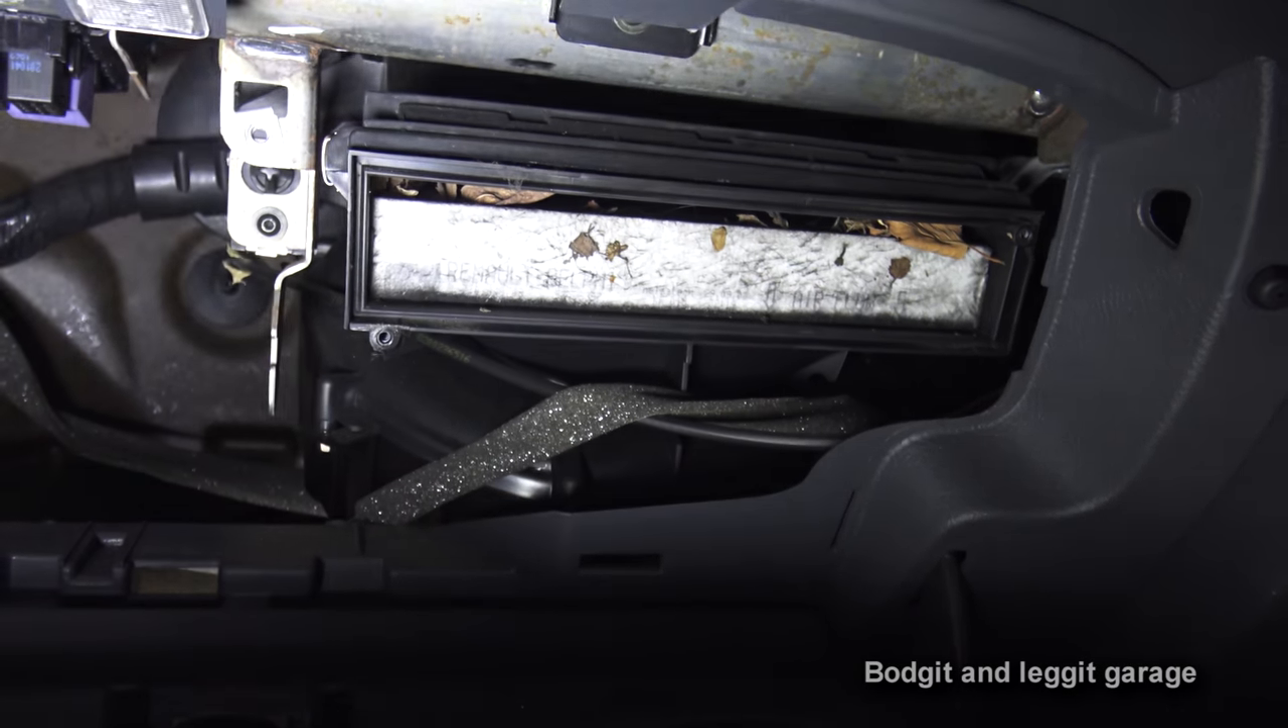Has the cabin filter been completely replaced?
No.